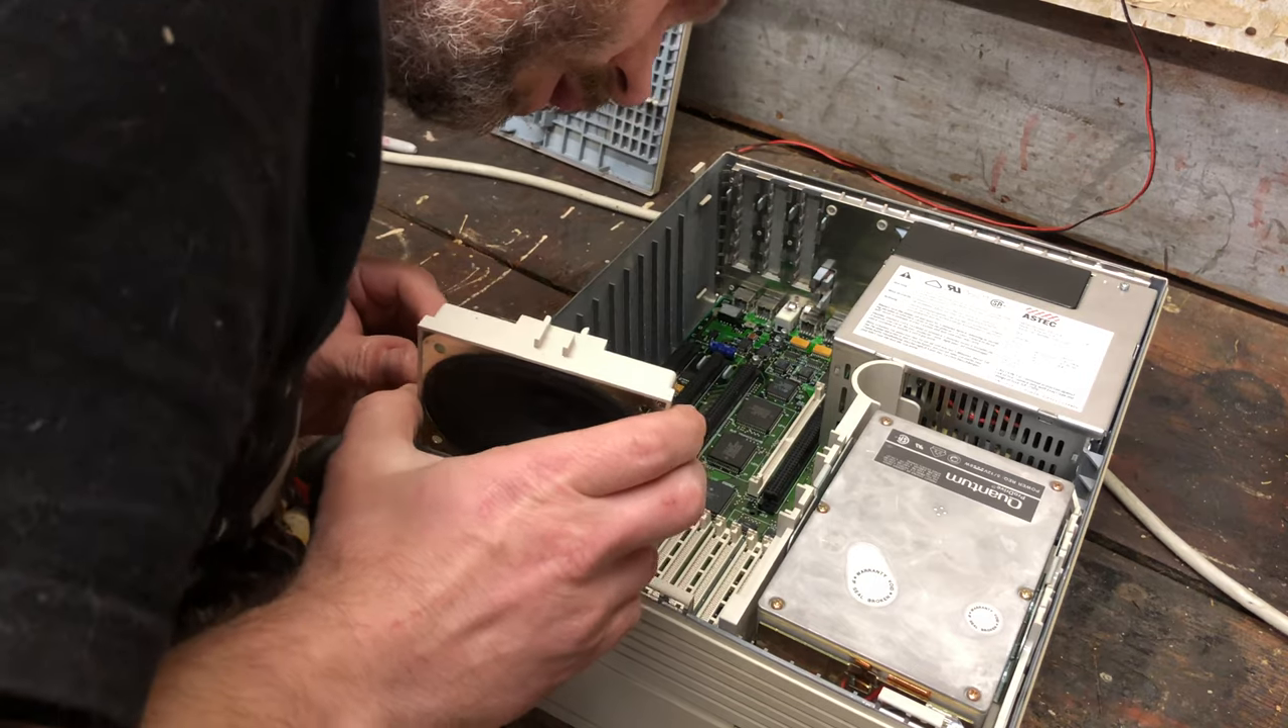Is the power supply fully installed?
Yes.